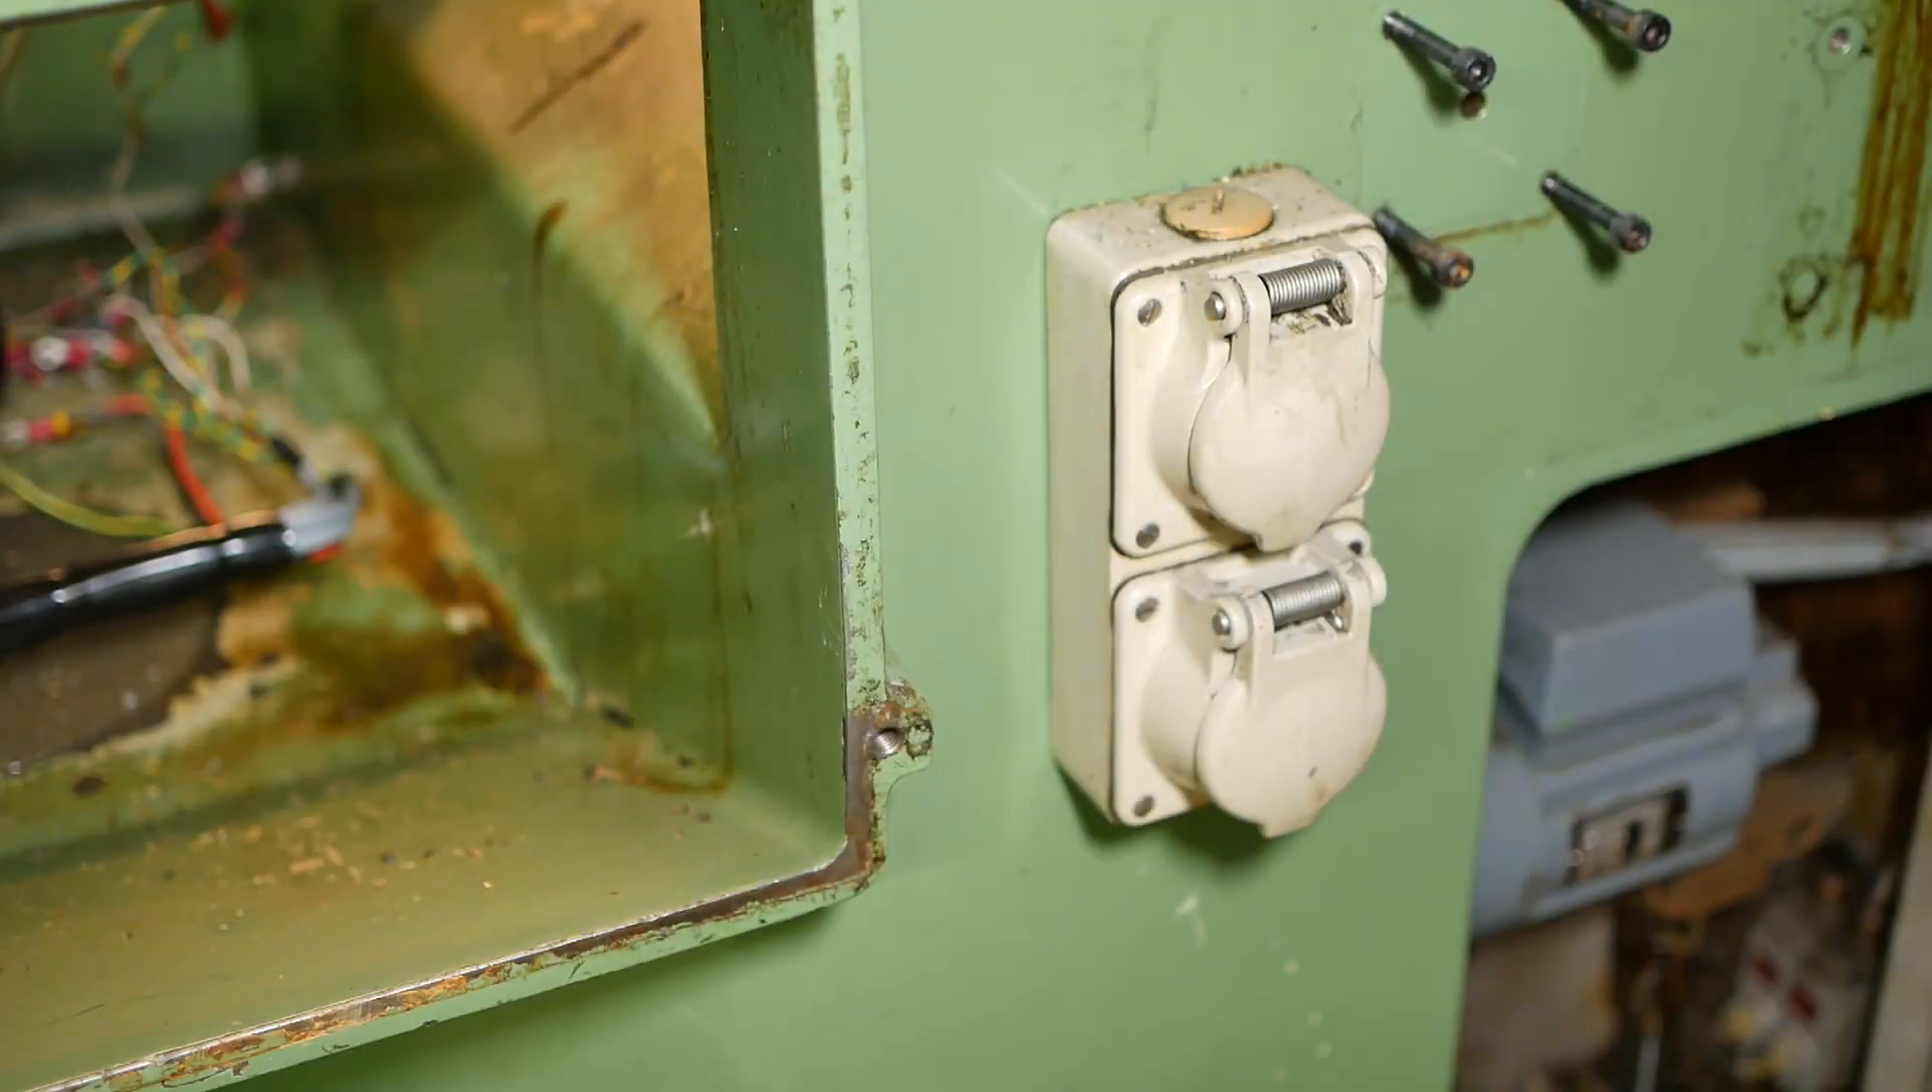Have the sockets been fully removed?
No.